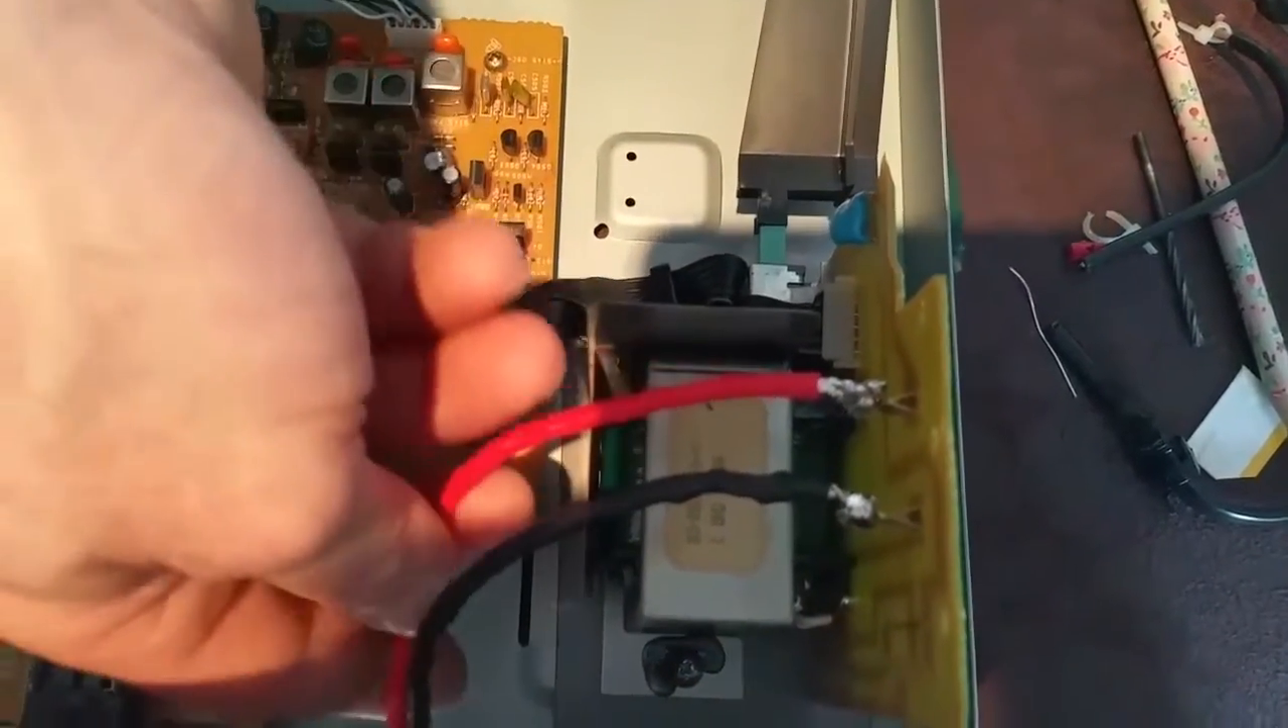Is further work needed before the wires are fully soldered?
No.